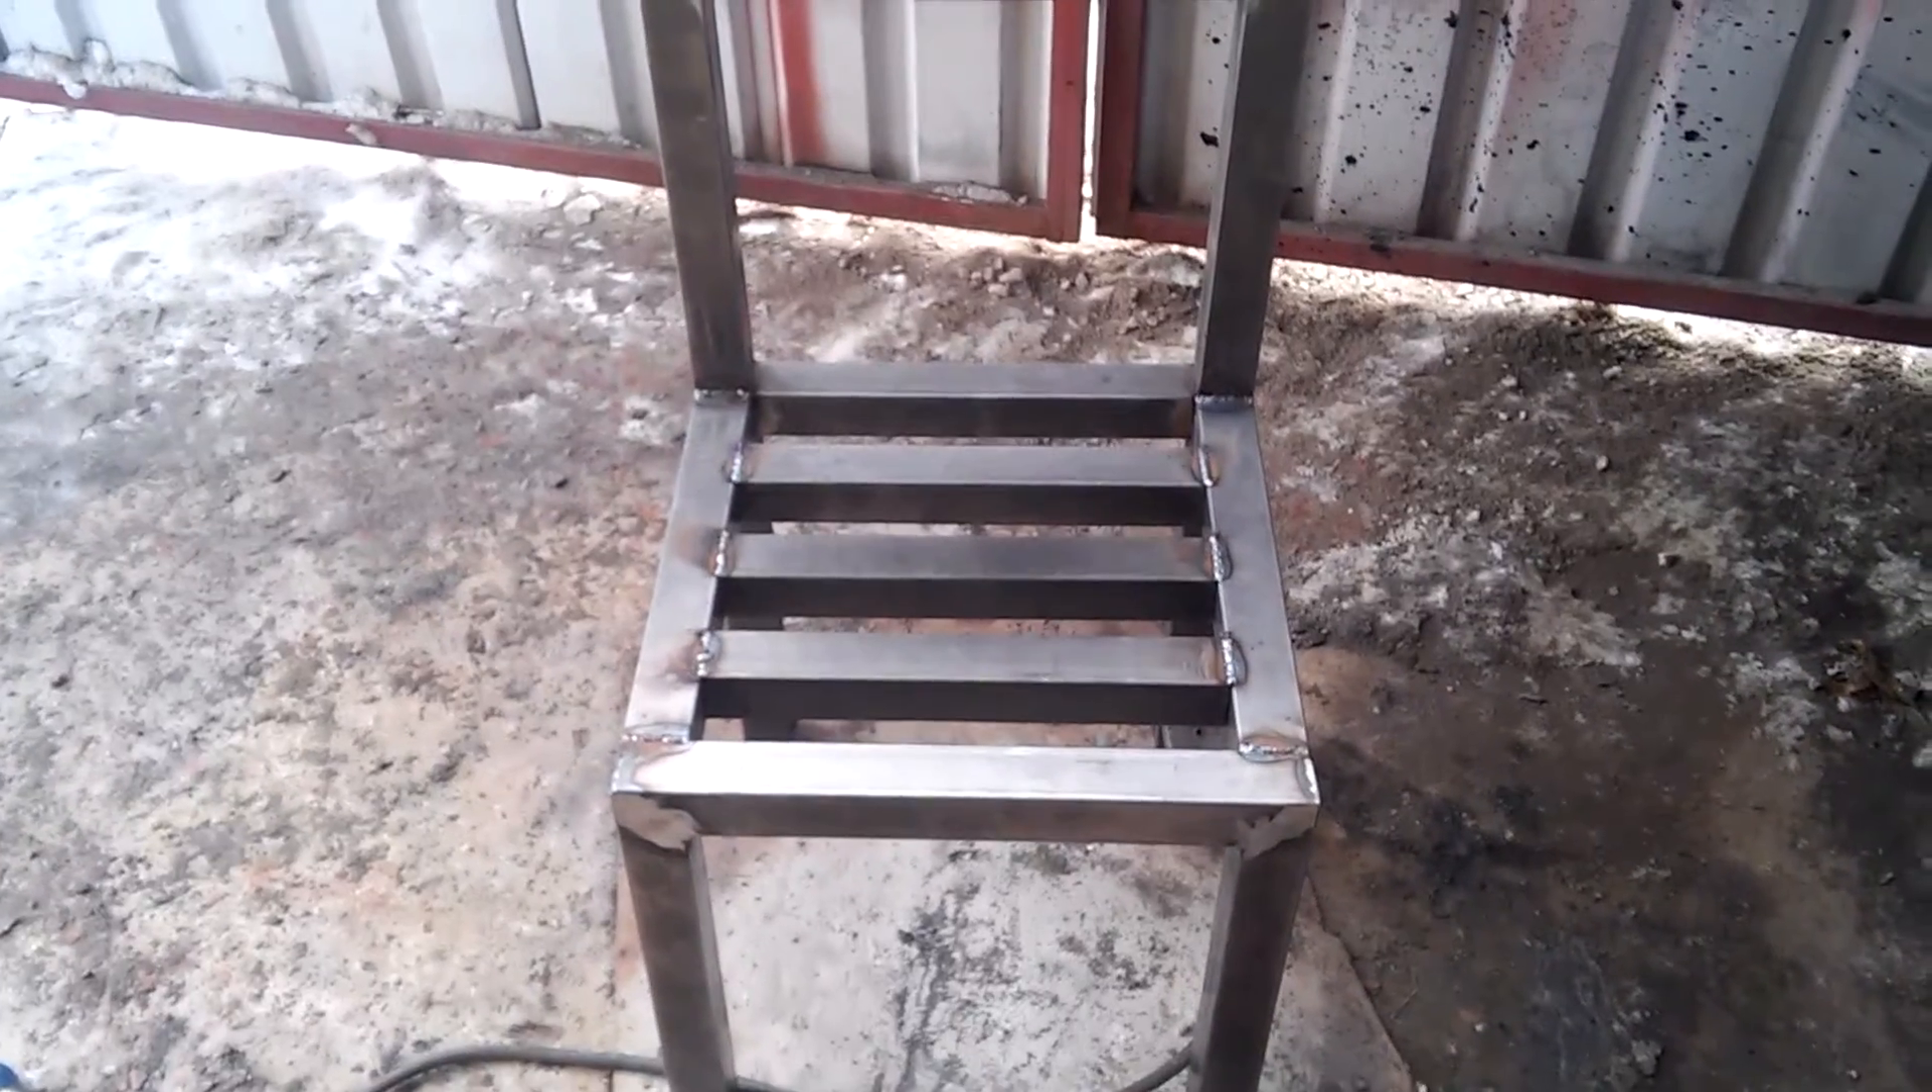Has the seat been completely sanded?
No.